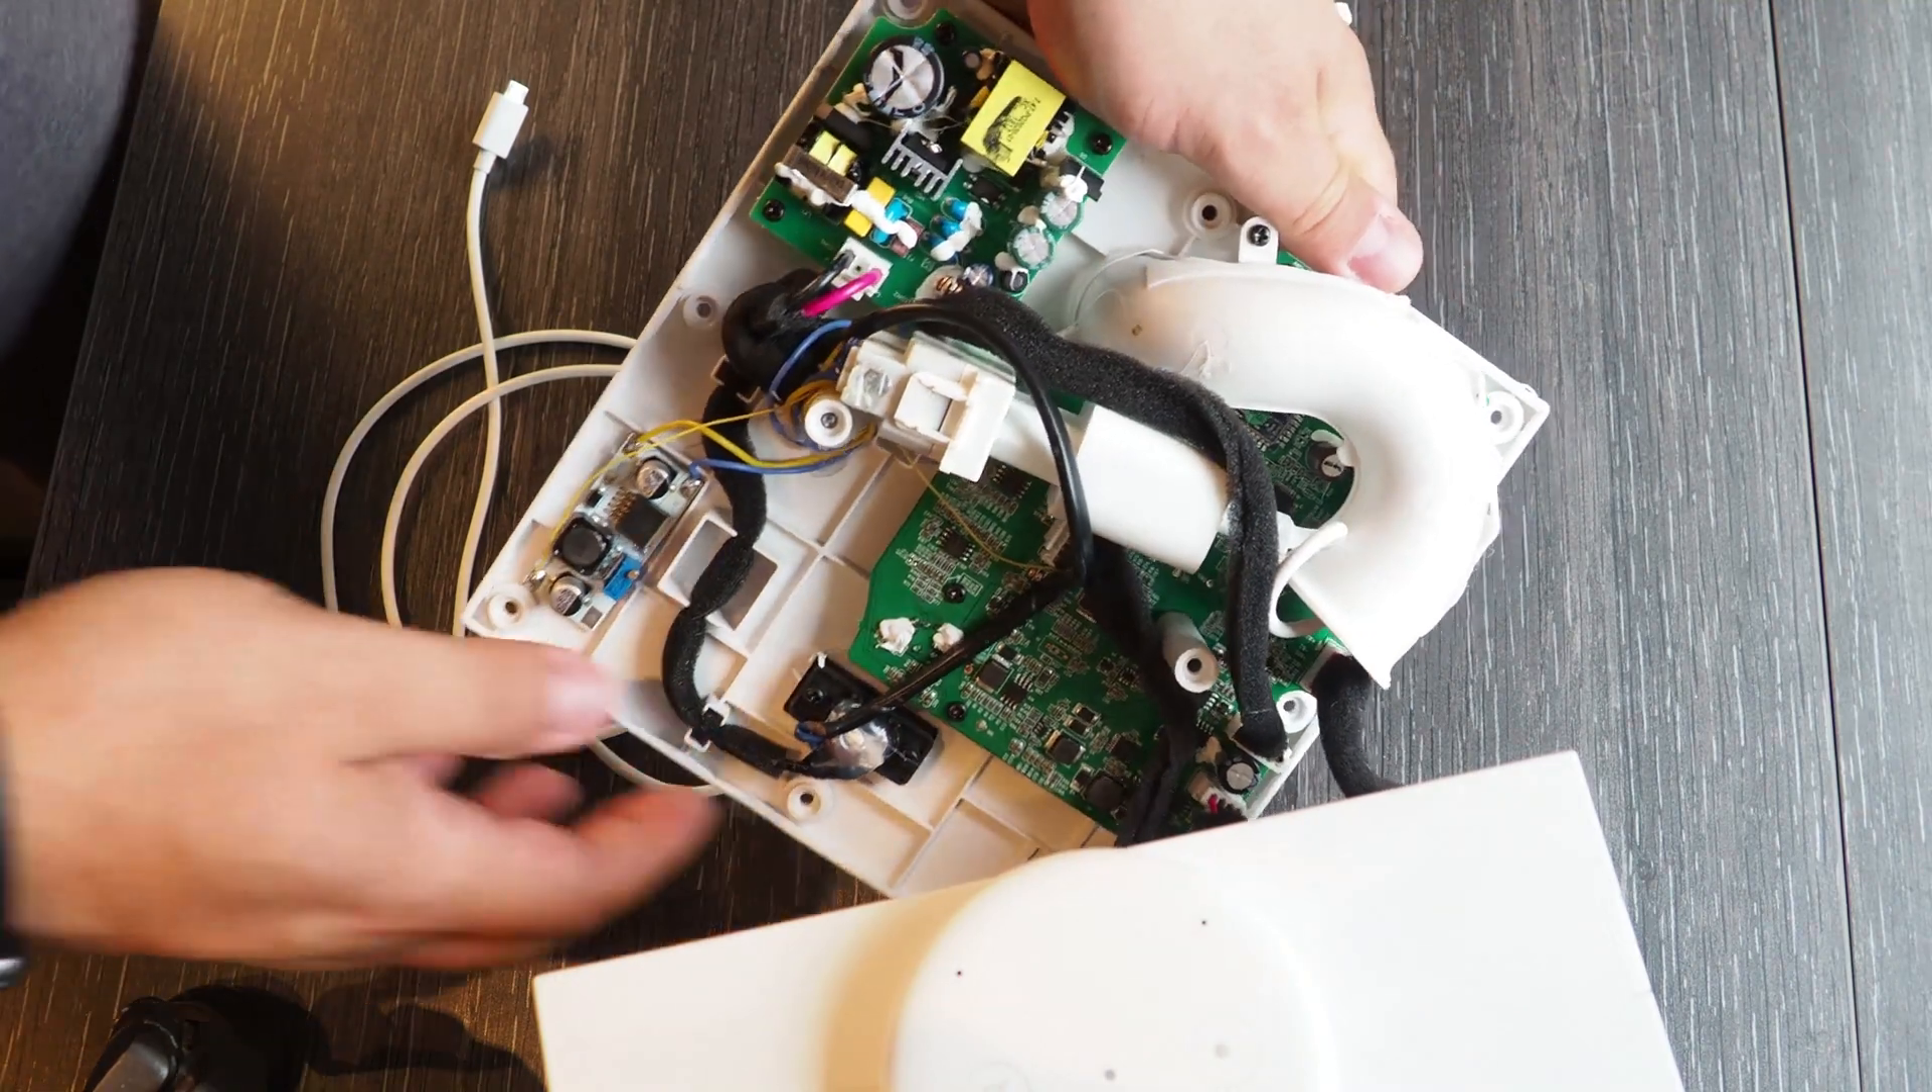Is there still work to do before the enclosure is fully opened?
No.